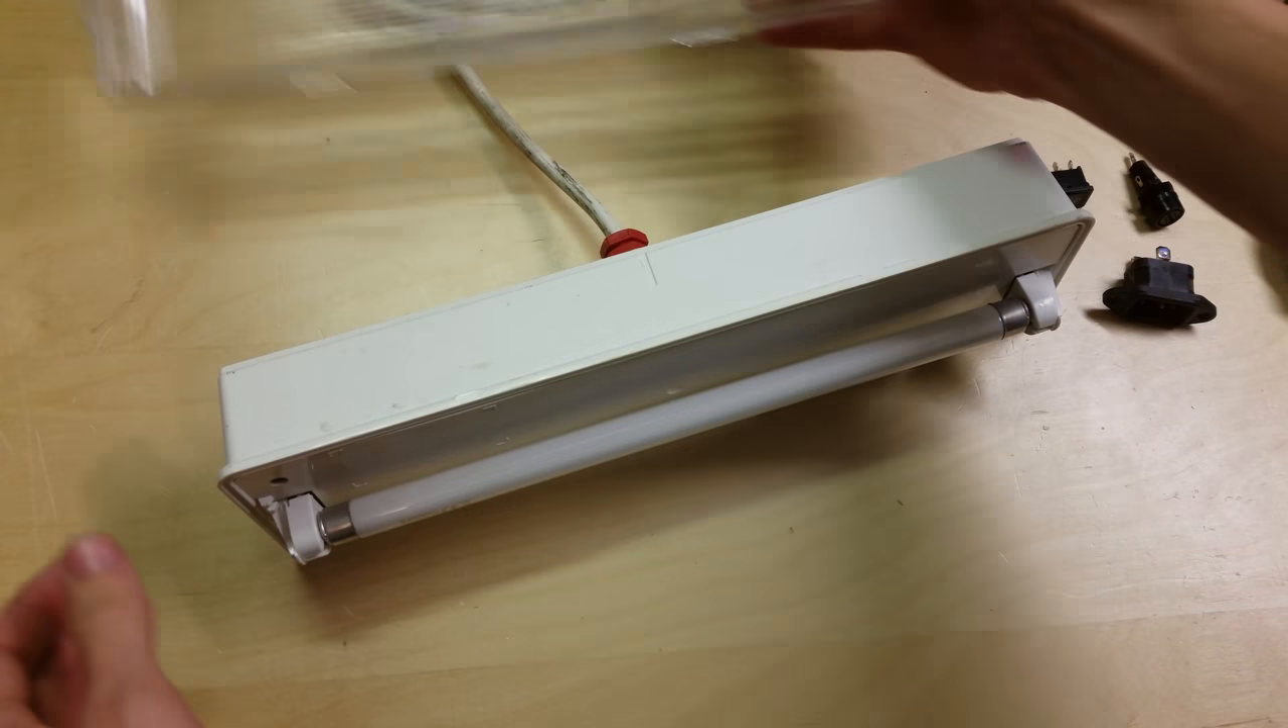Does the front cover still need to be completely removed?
No.